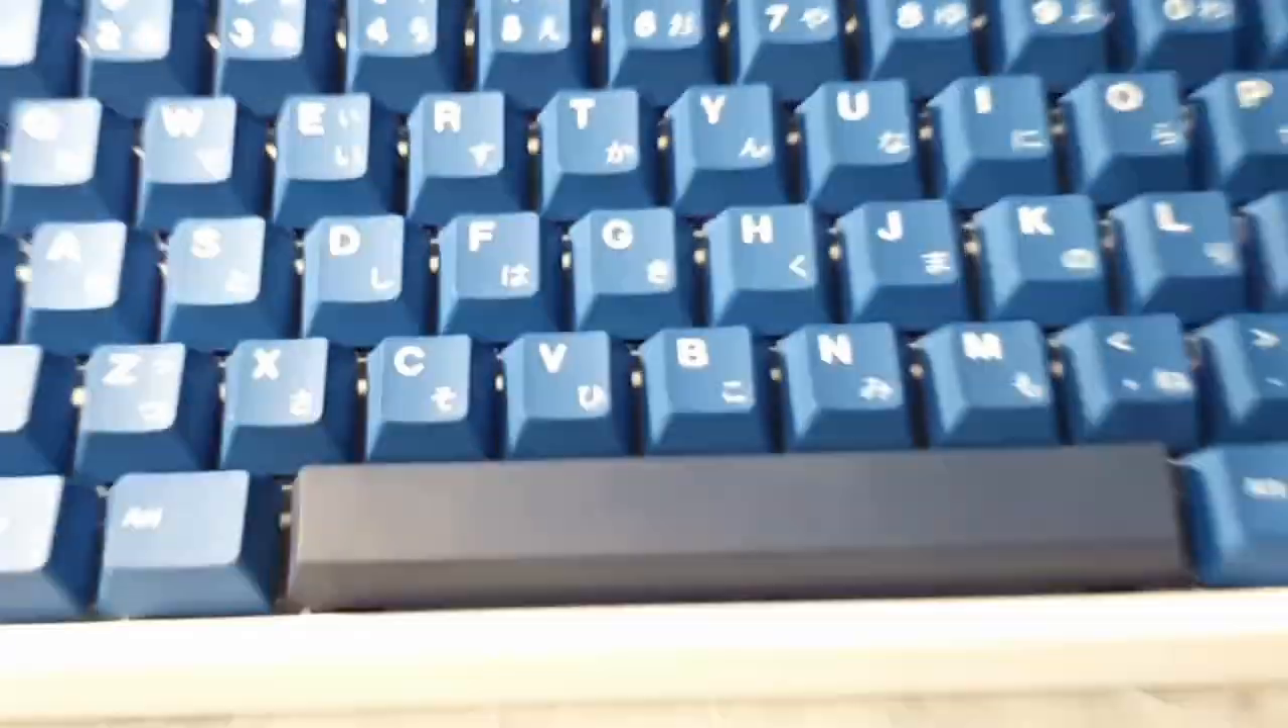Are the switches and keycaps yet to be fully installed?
No.